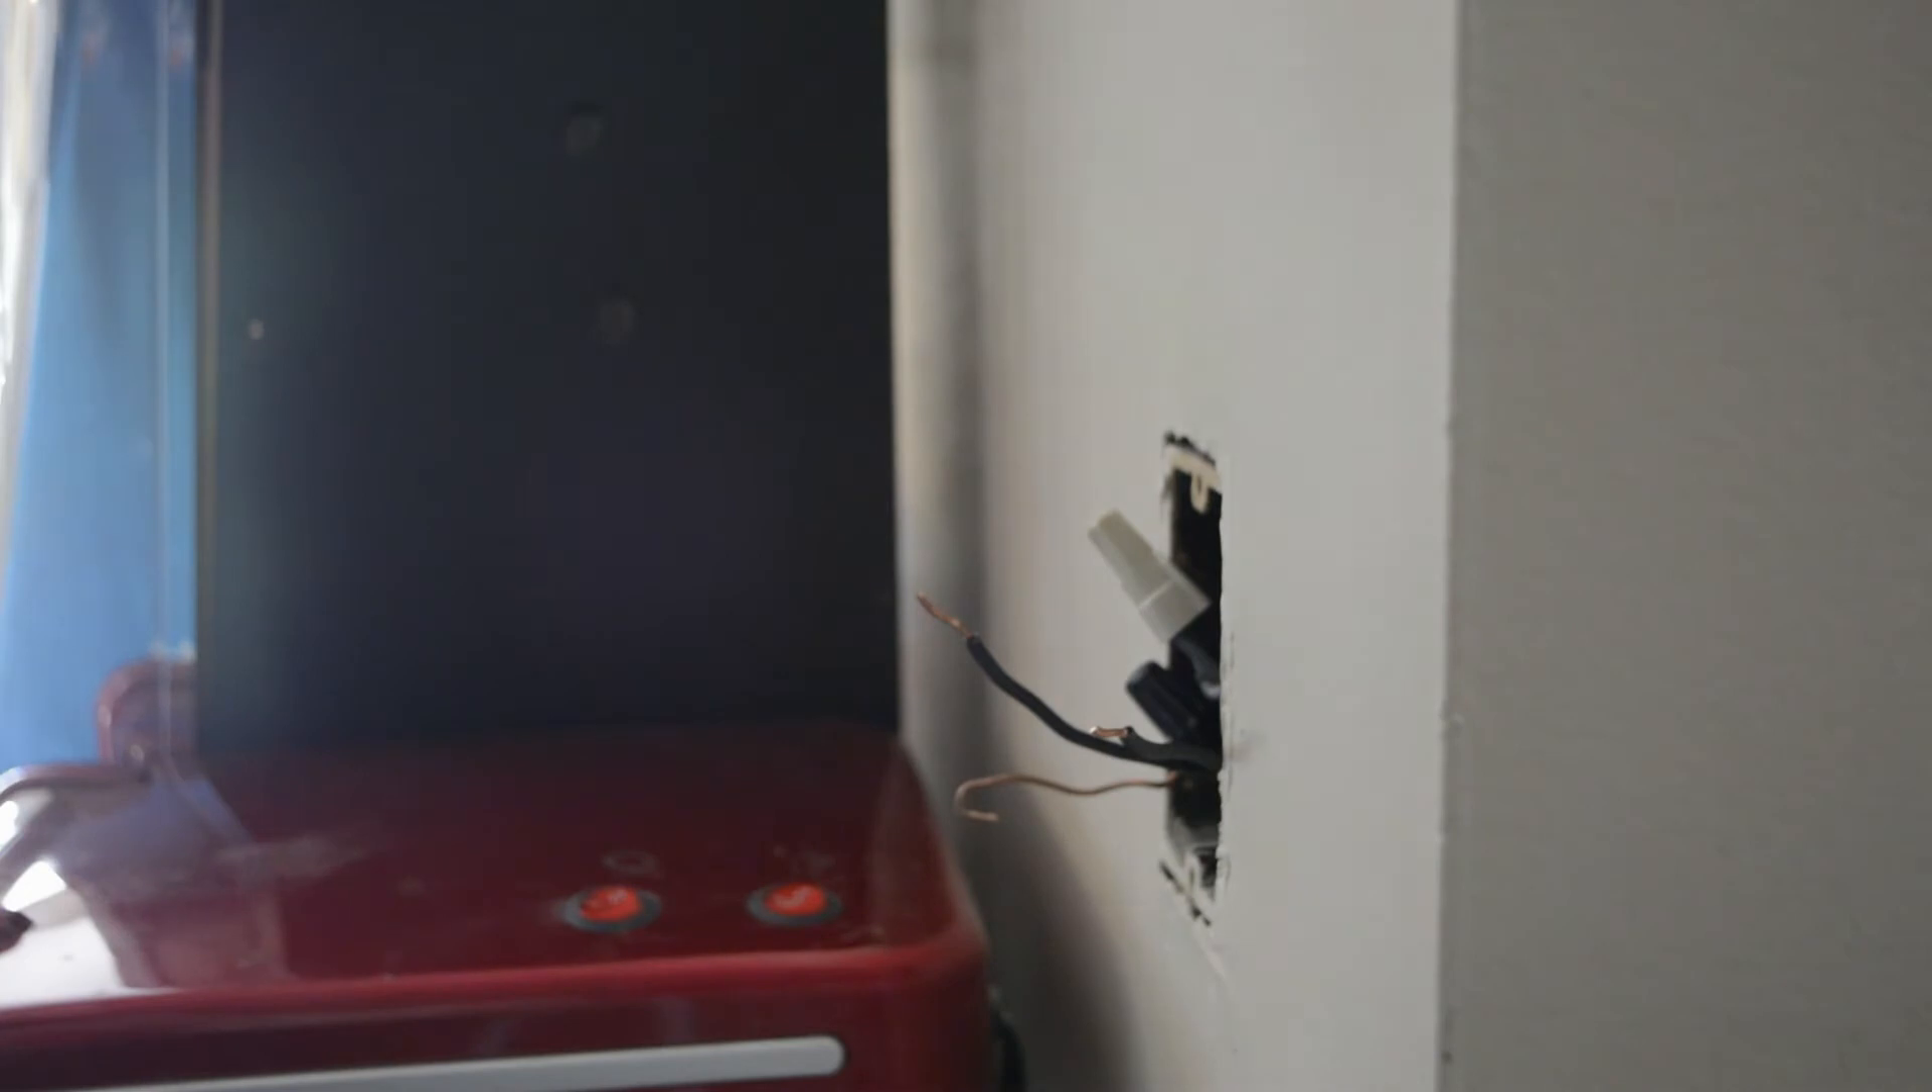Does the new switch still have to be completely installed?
Yes.